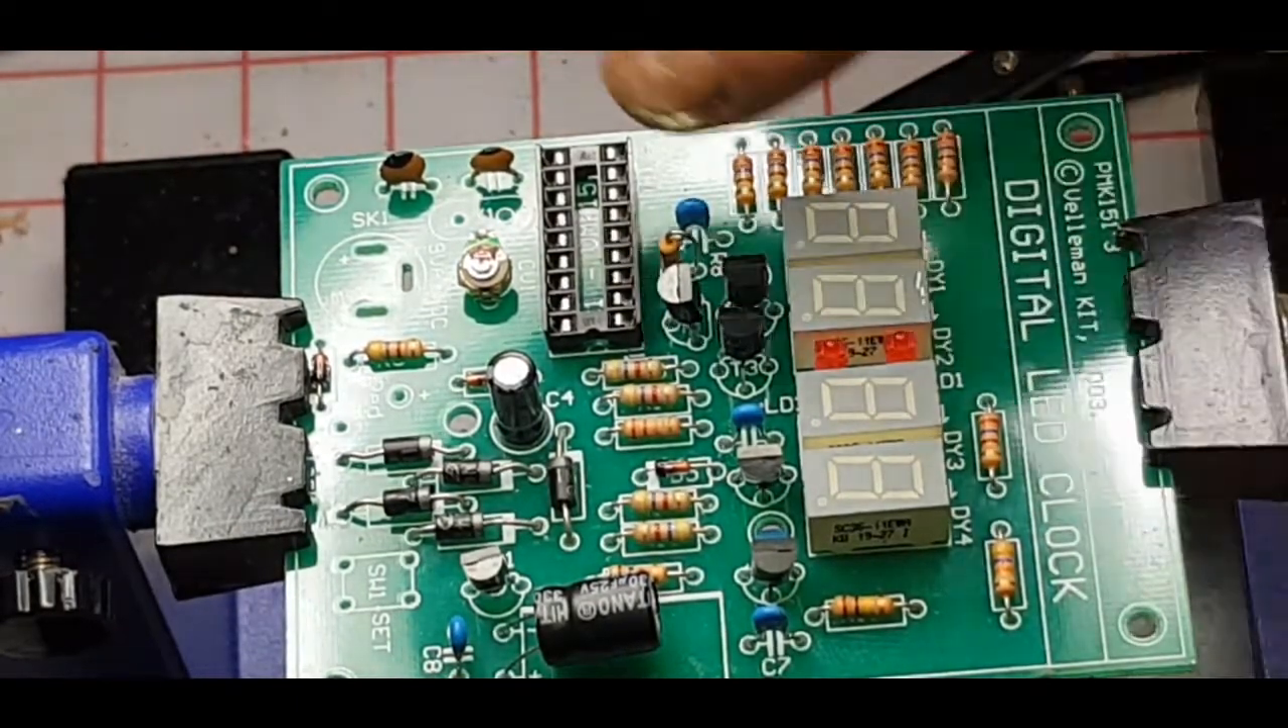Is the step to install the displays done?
Yes.